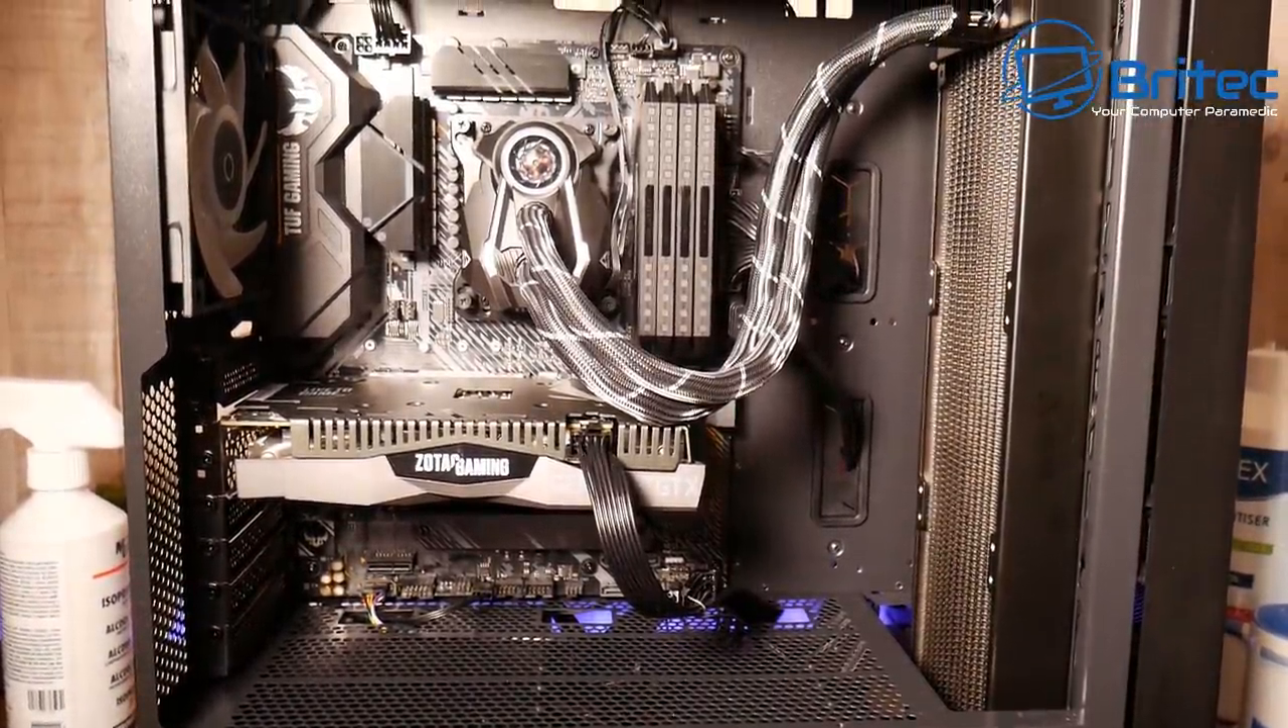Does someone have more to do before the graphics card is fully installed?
No.